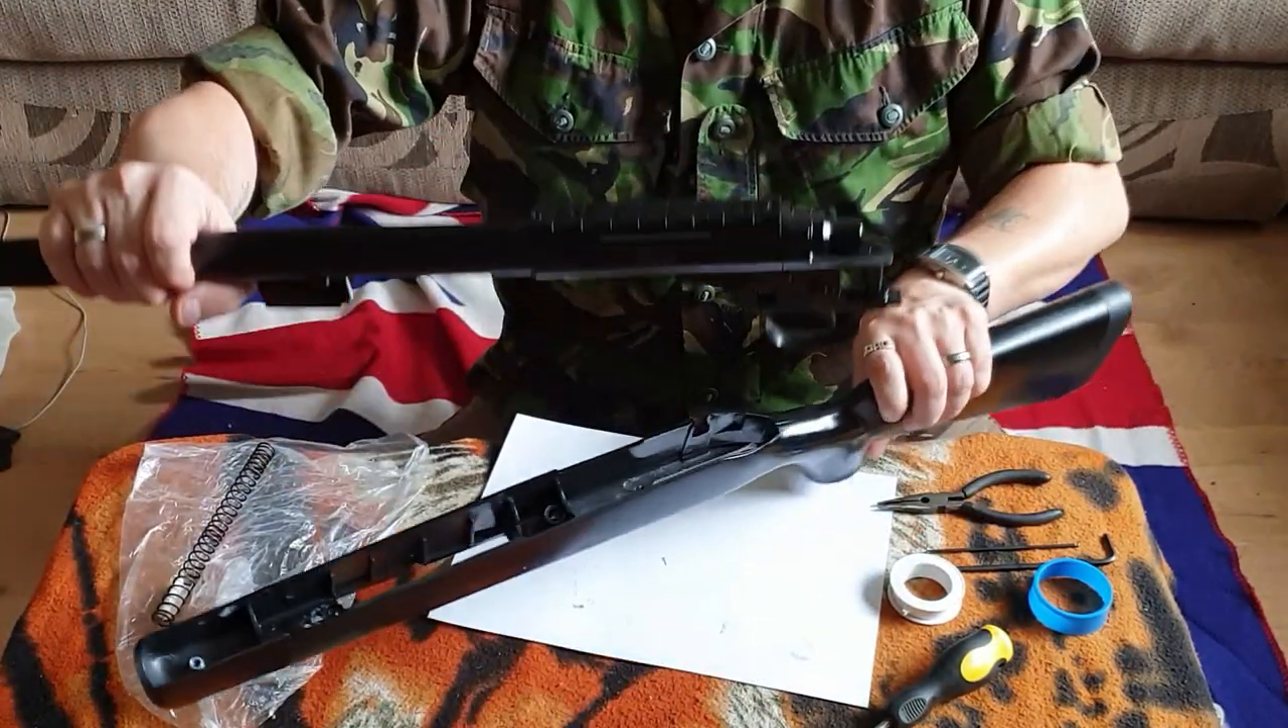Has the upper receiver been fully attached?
No.